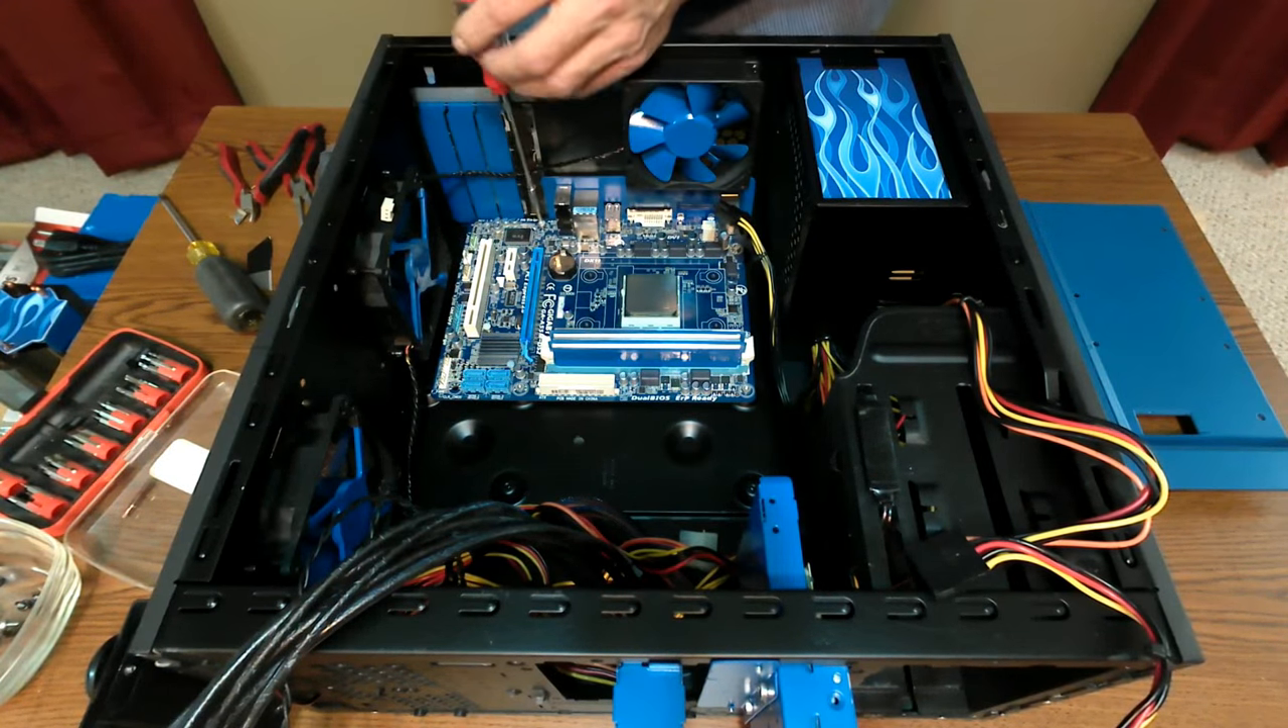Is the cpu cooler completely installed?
No.